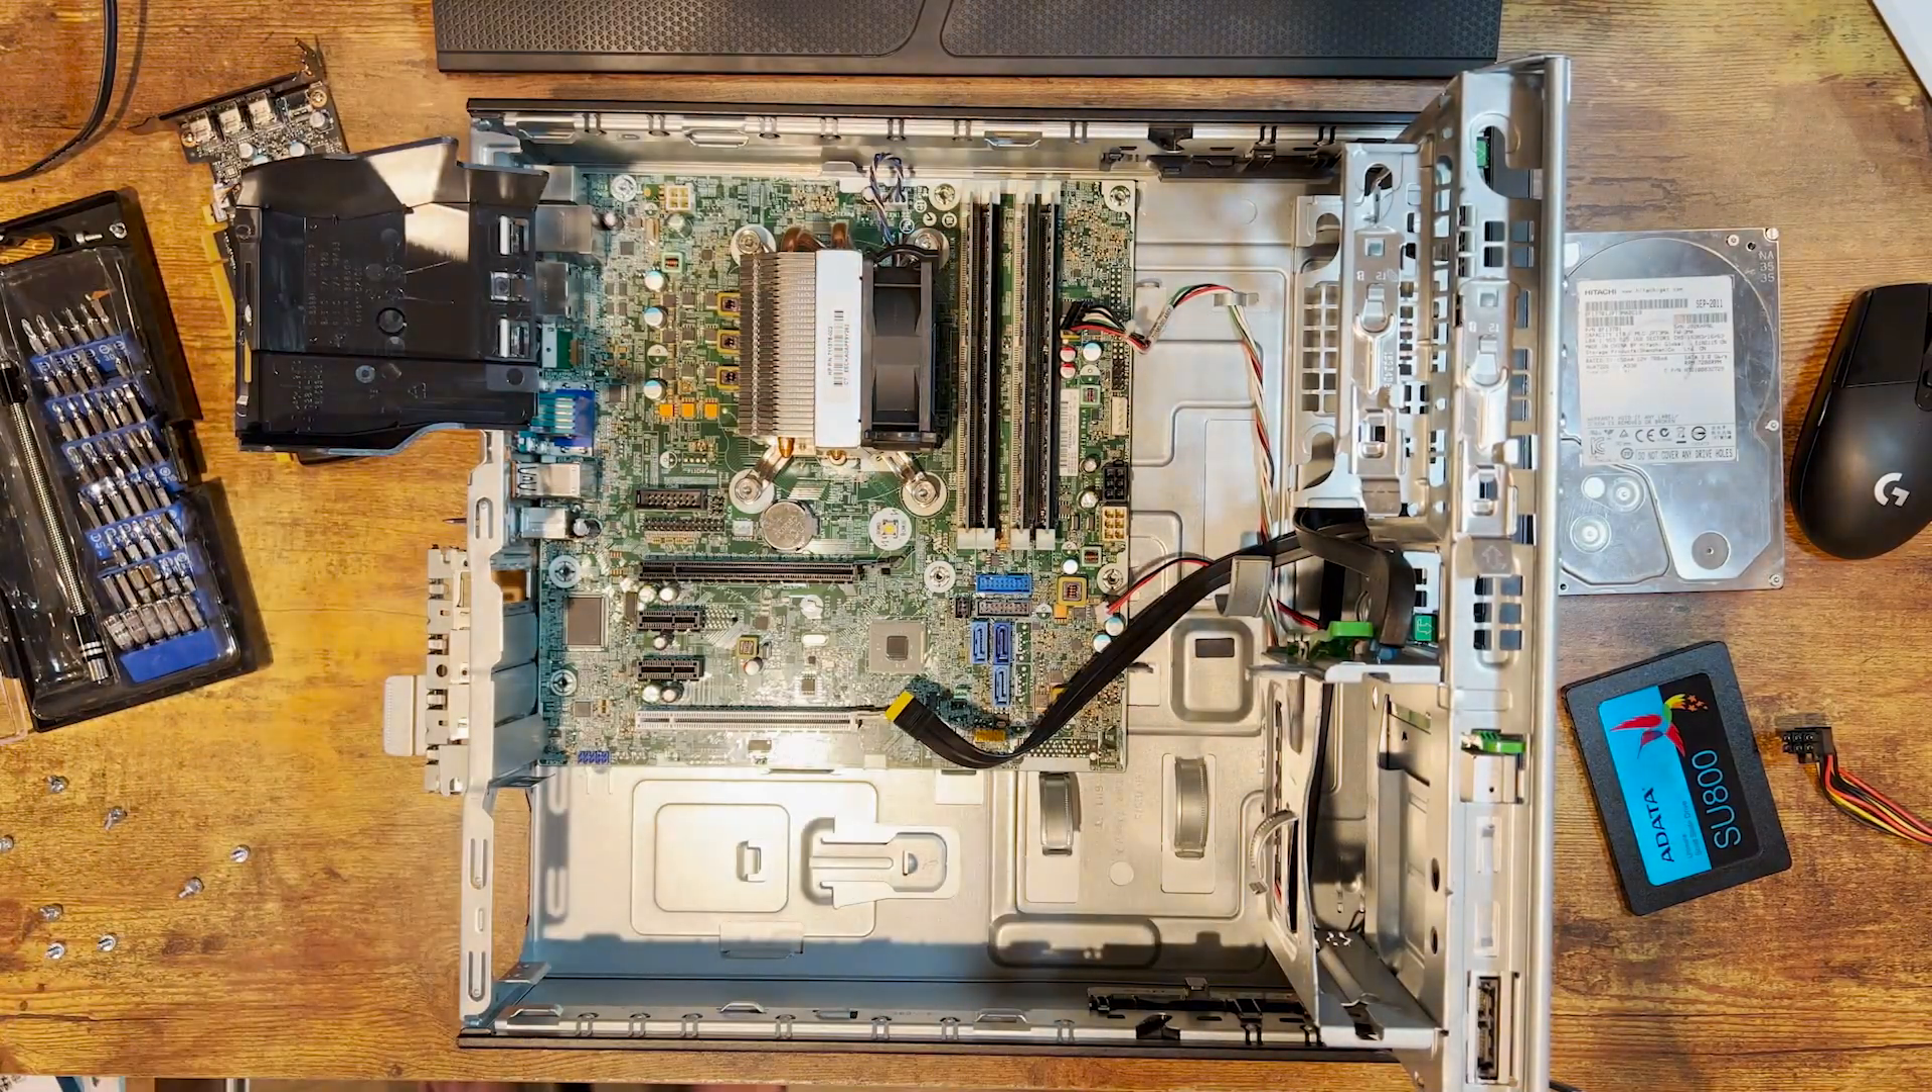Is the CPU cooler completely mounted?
Yes.